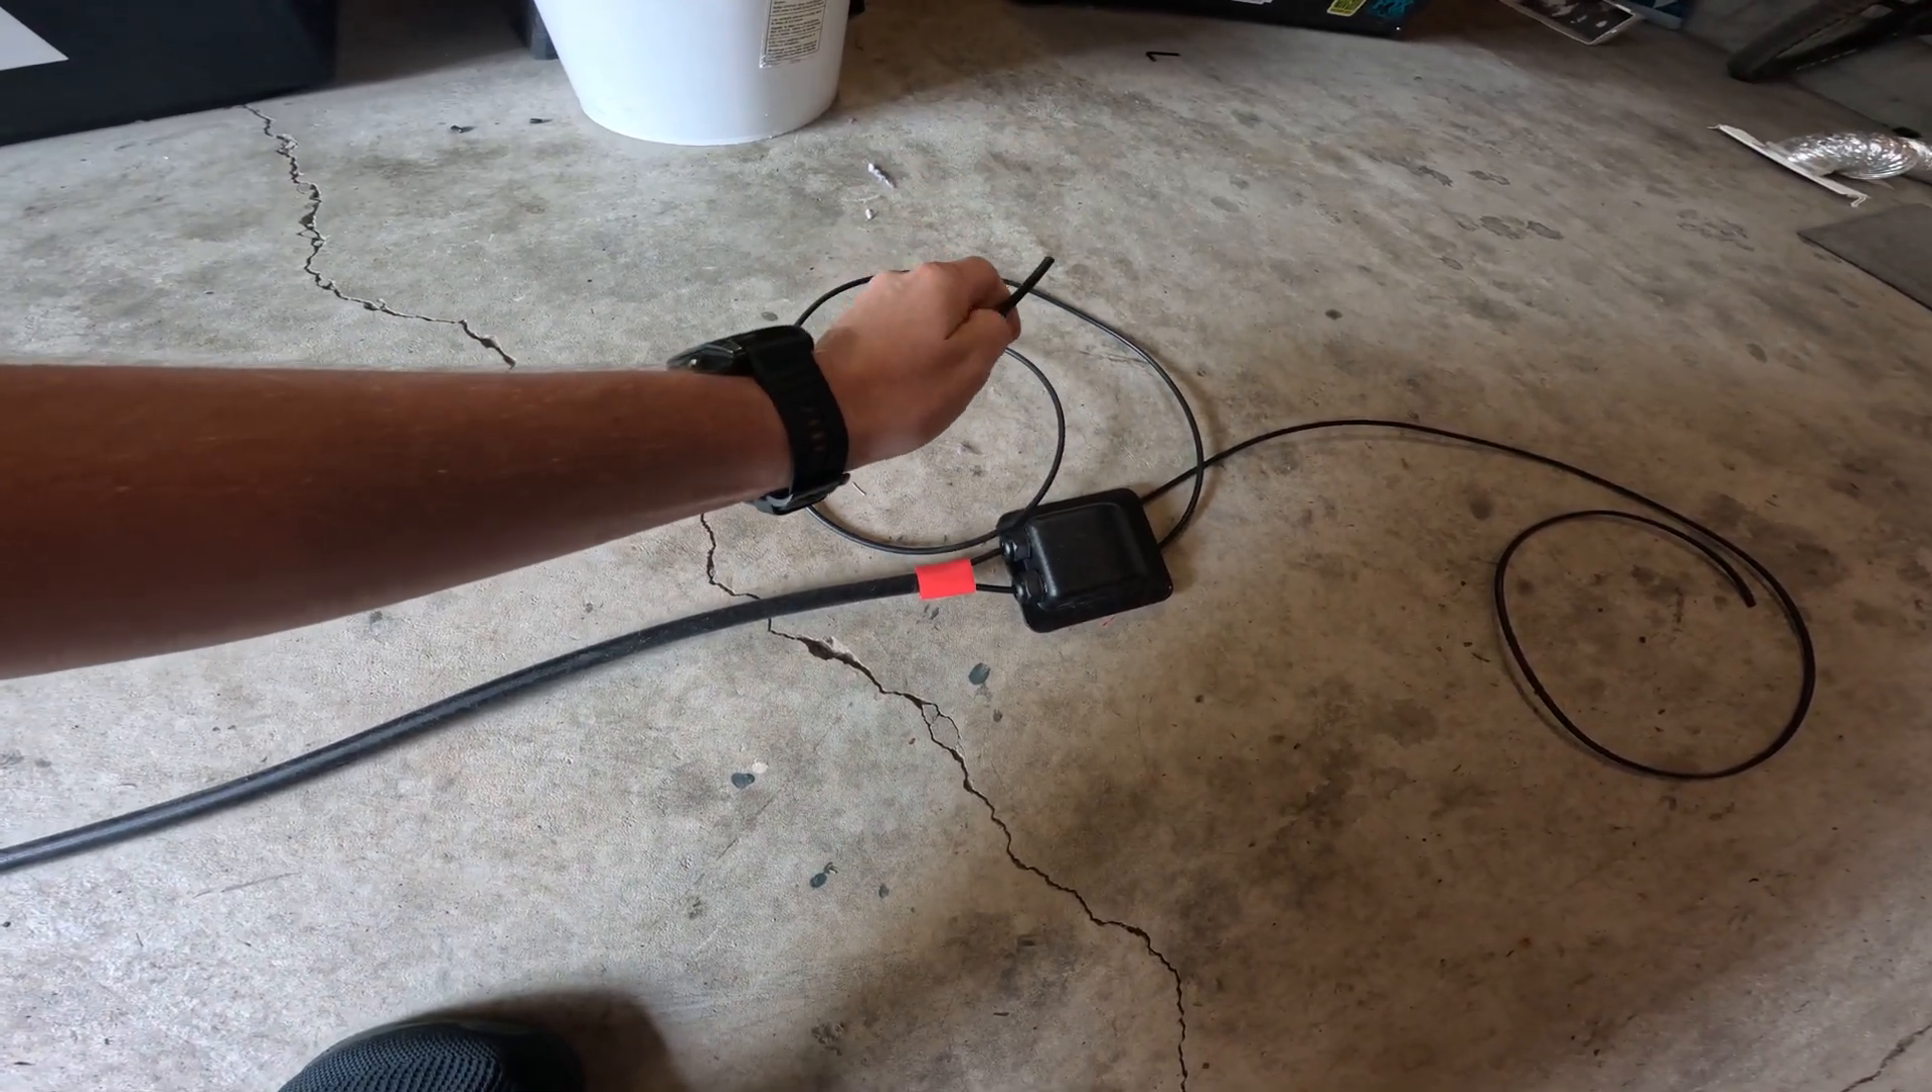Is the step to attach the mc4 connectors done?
No.